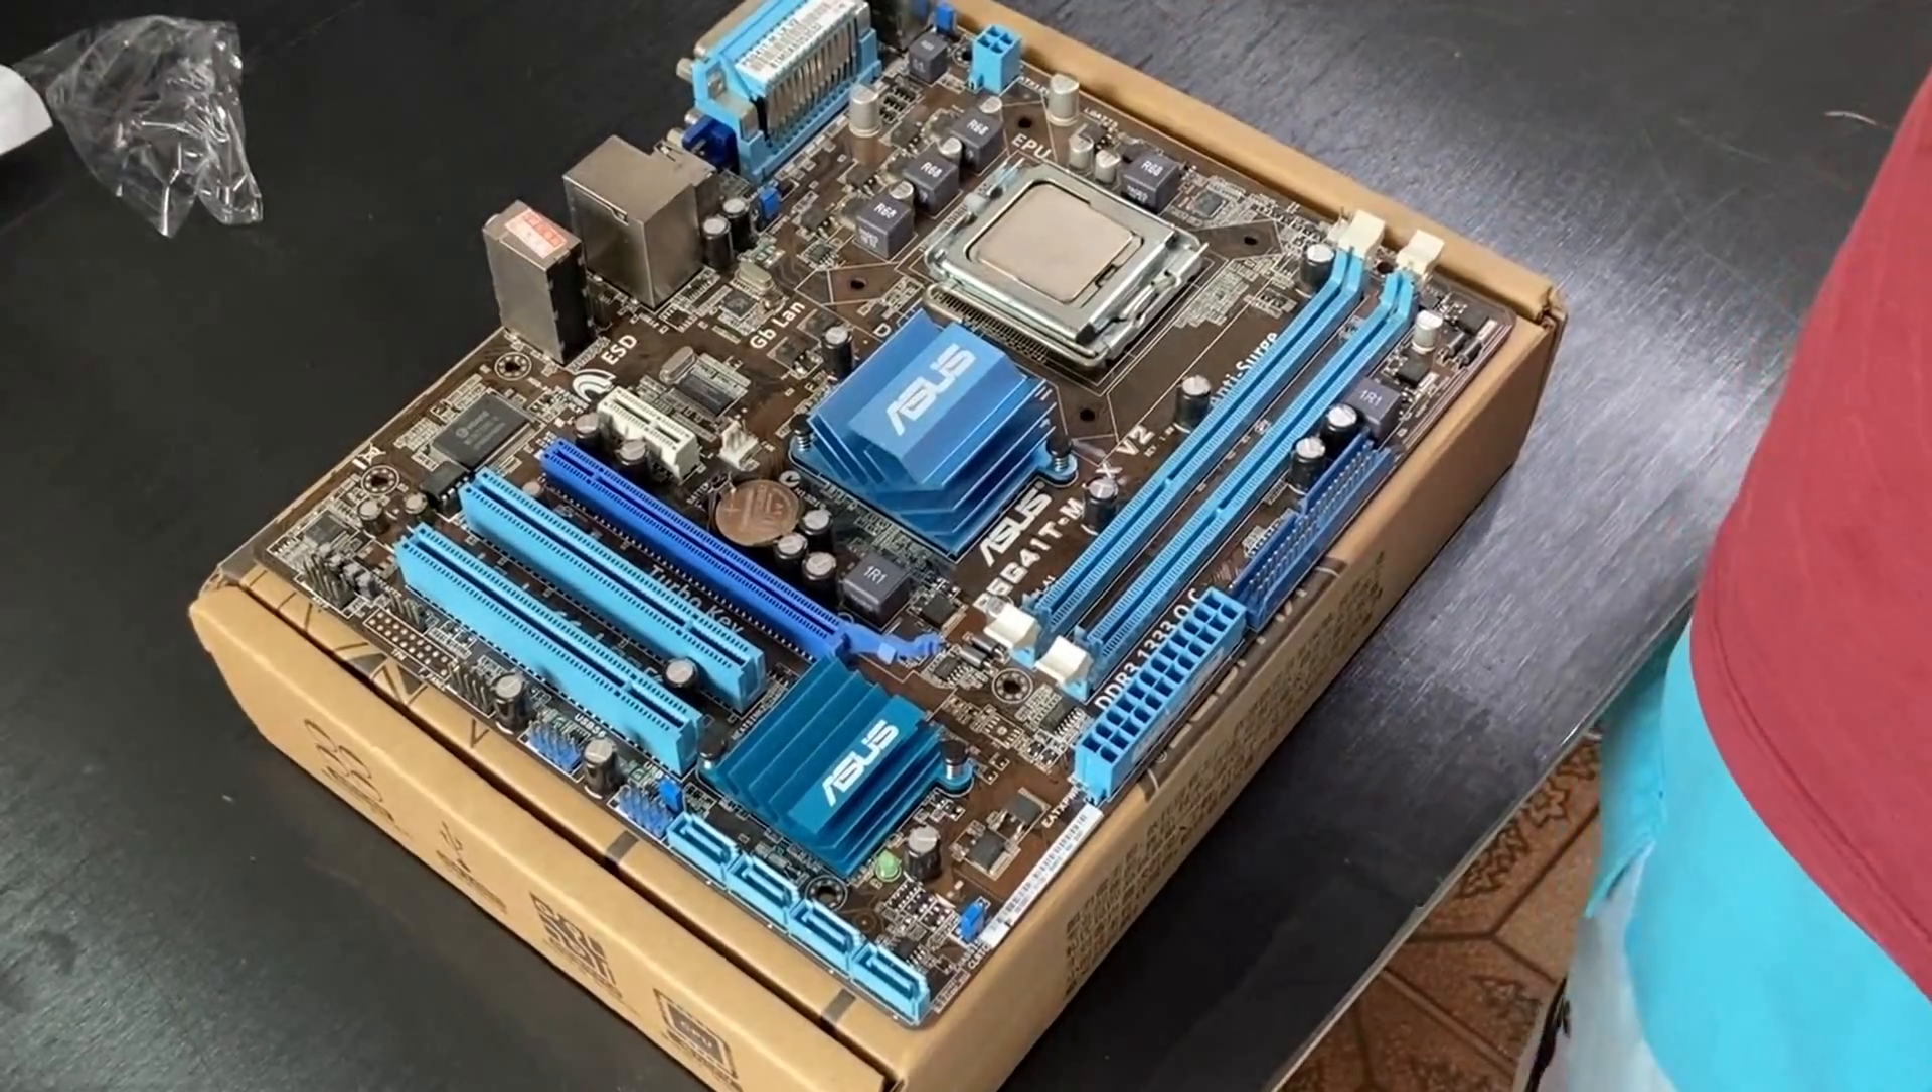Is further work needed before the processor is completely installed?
No.